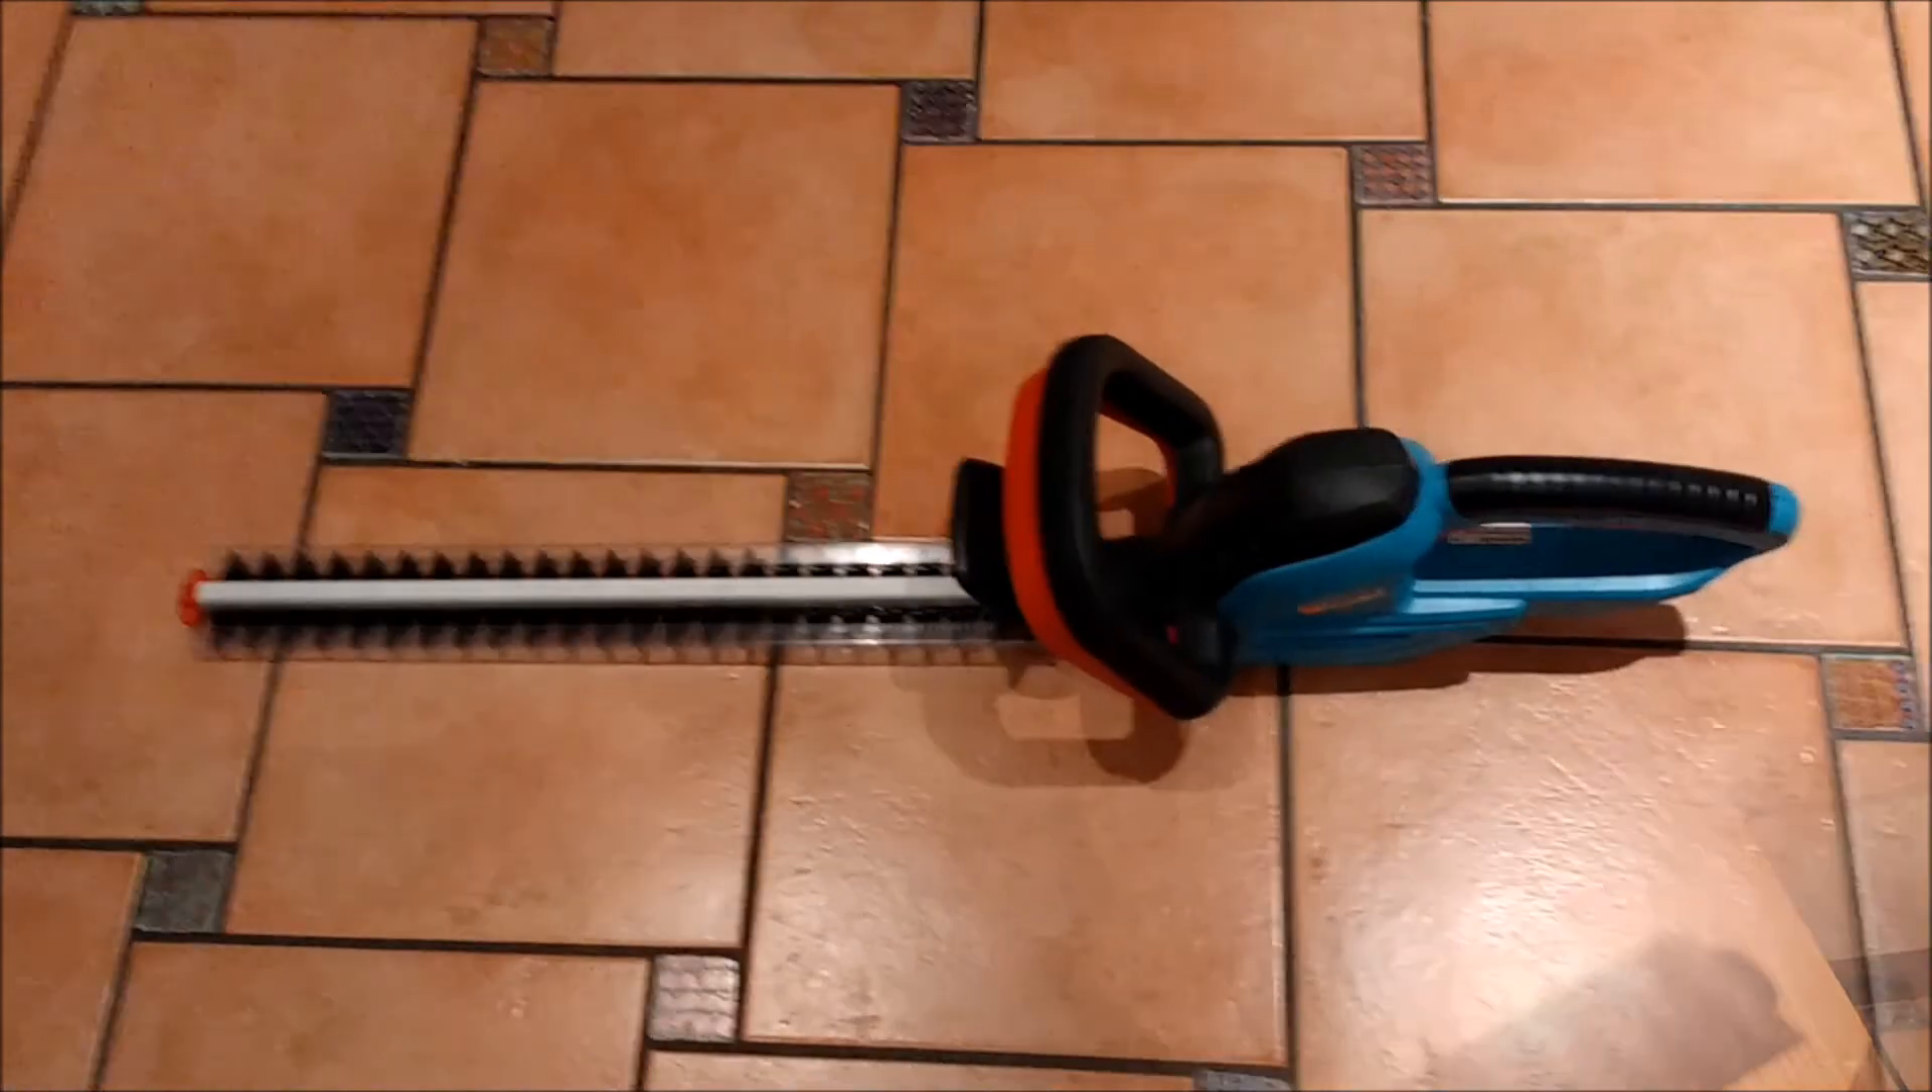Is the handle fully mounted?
Yes.